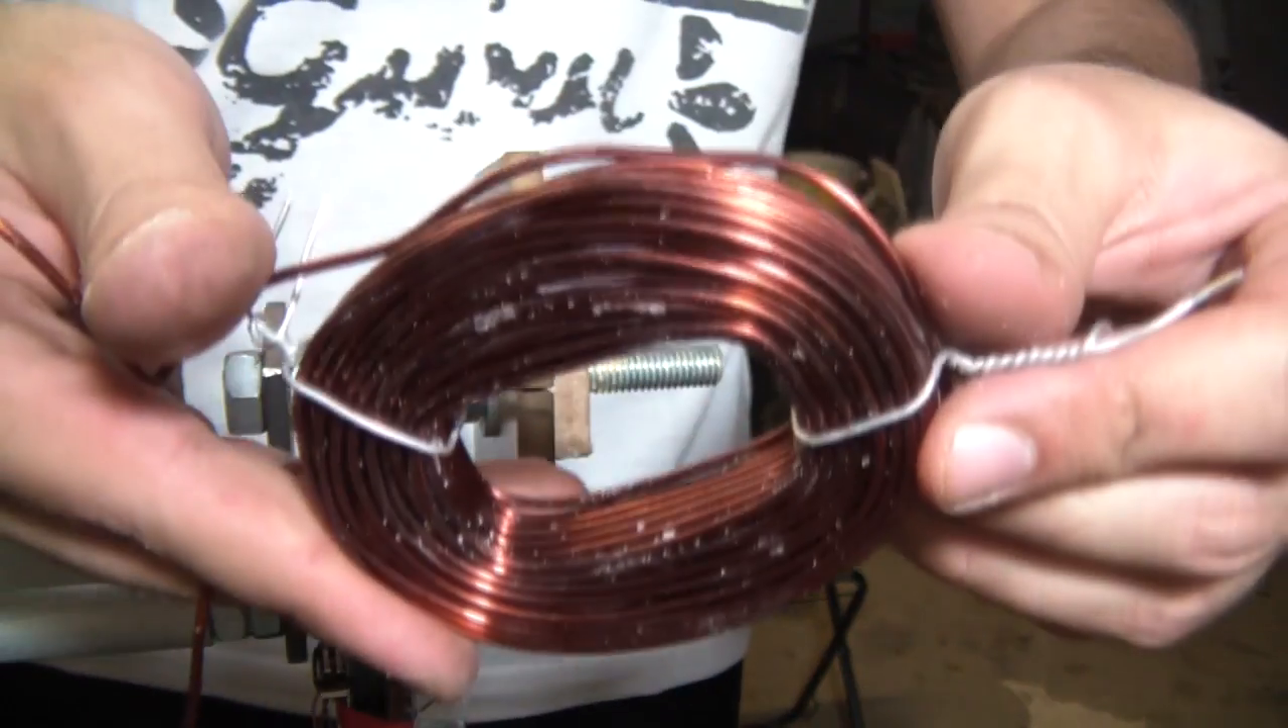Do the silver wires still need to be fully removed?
Yes.